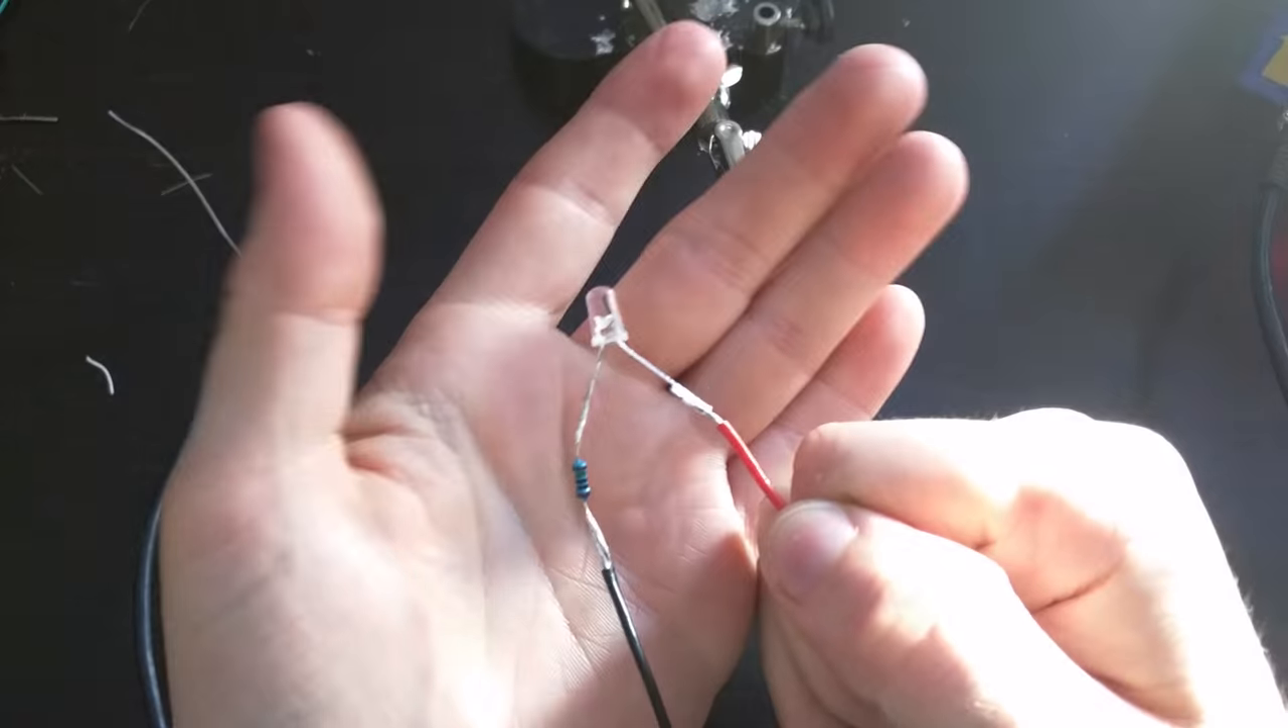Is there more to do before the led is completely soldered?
No.